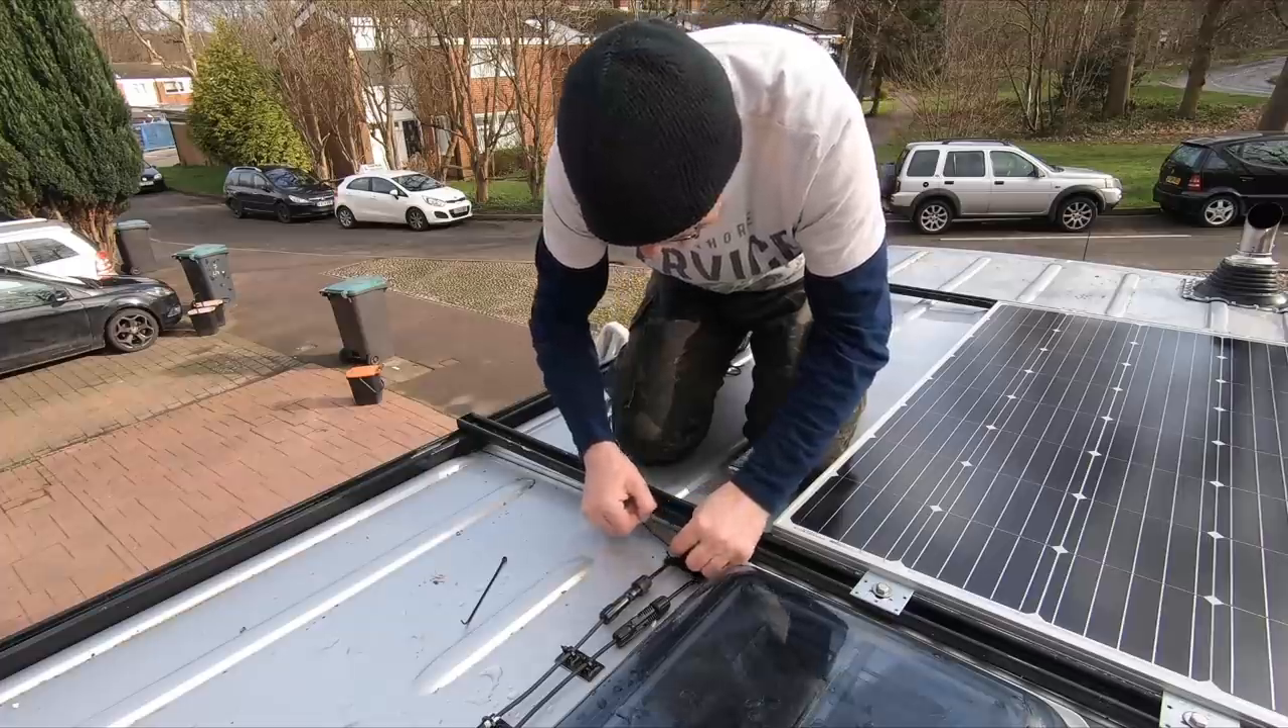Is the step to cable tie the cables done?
No.